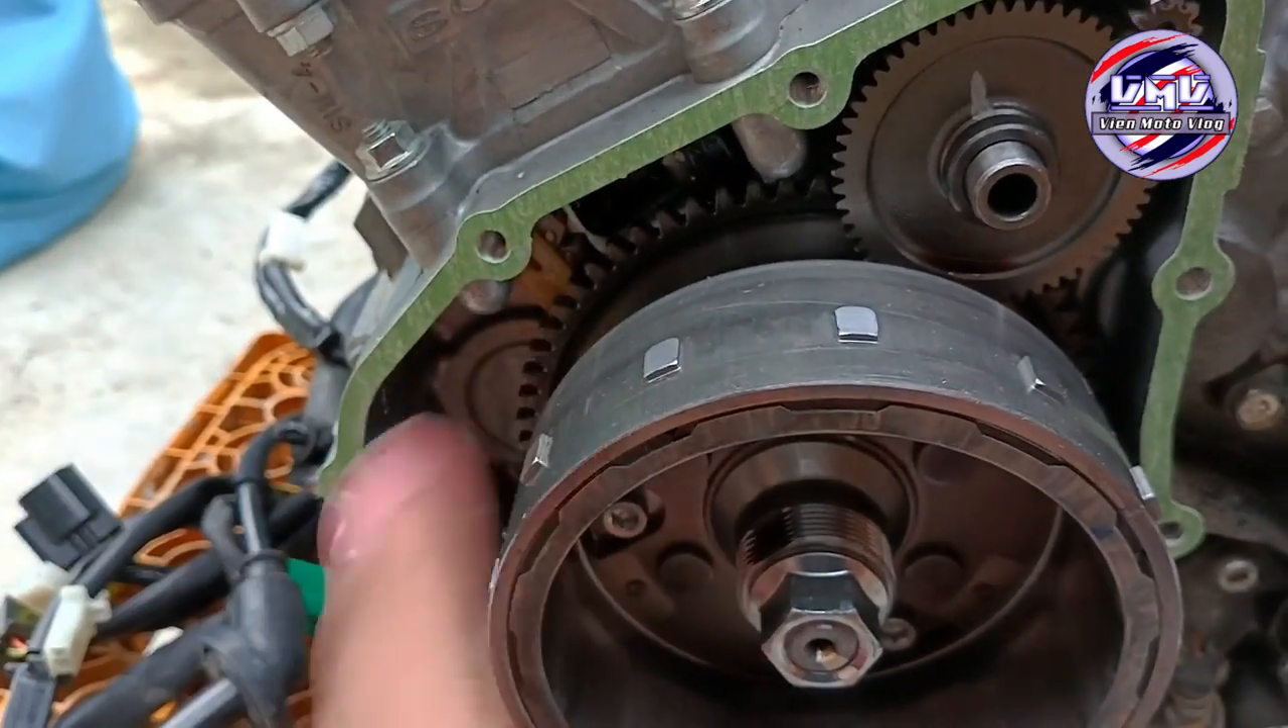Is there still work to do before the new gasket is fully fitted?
No.